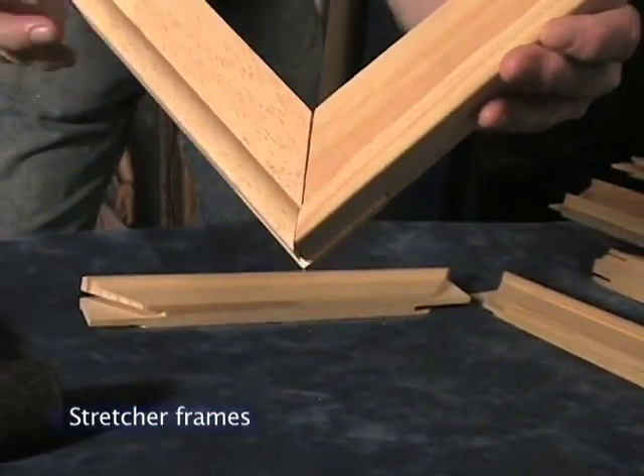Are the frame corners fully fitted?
No.